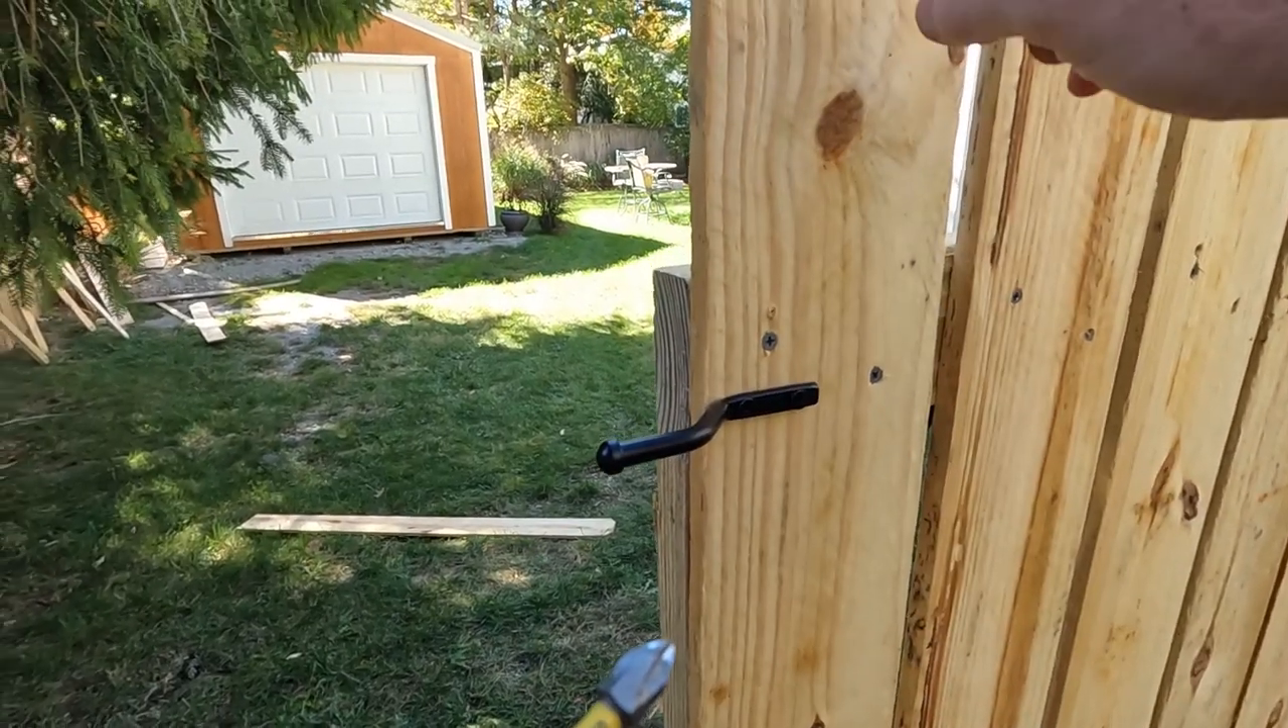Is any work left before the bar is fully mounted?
No.